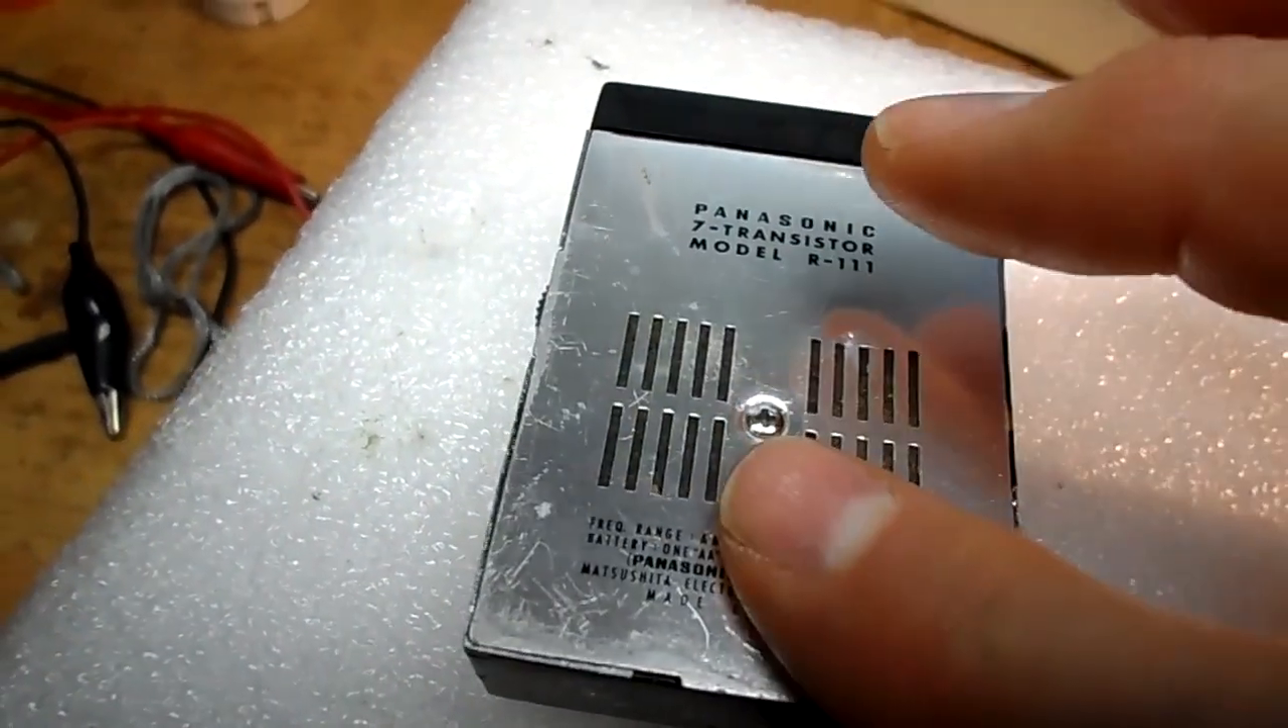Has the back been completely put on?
Yes.